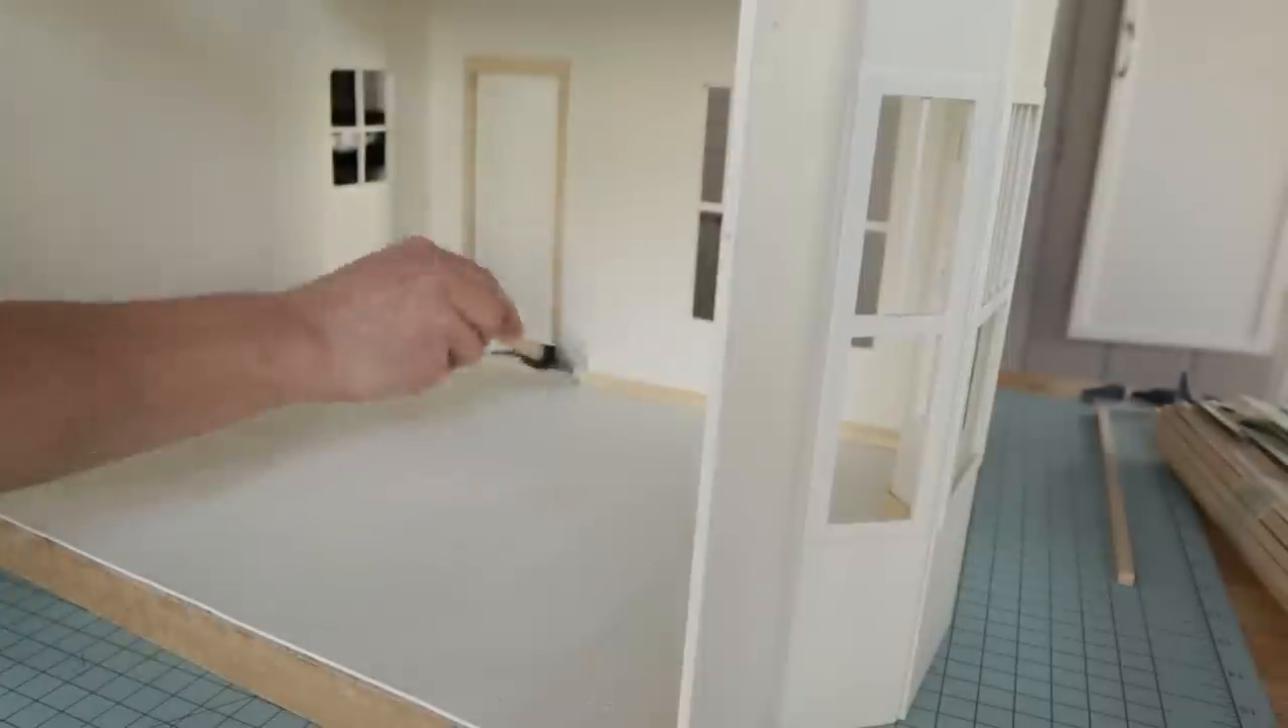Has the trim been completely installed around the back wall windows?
No.